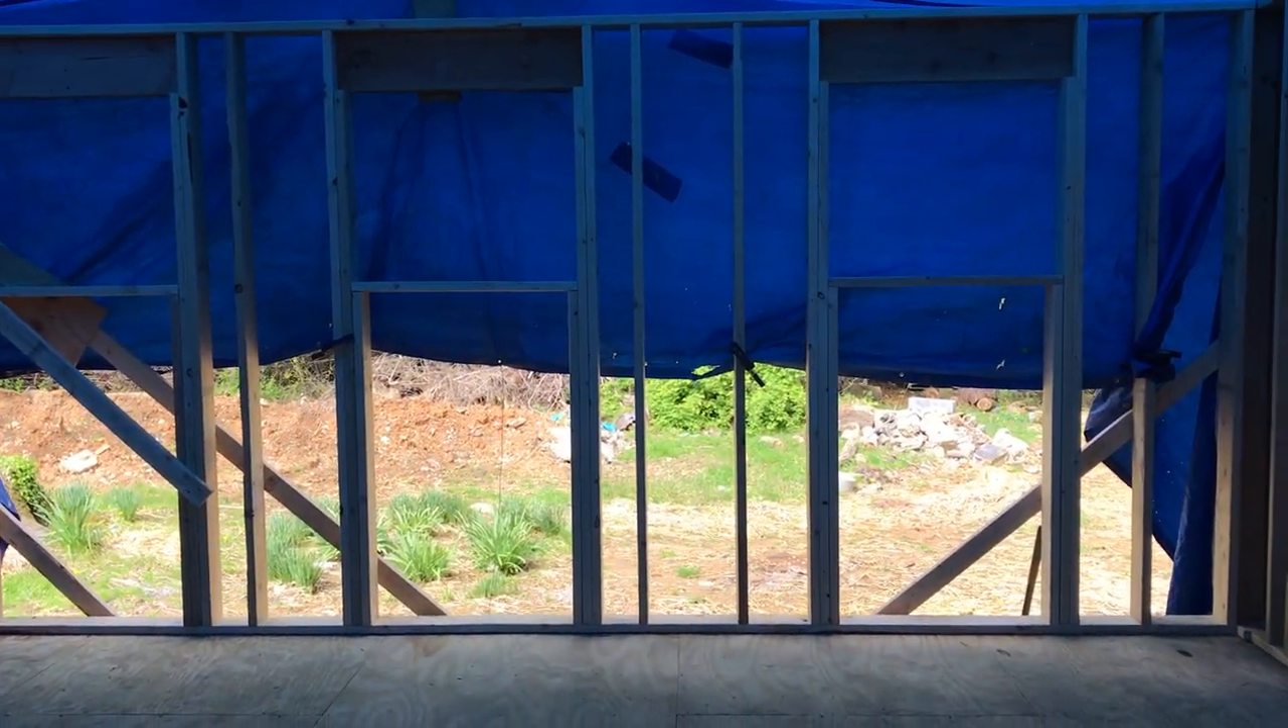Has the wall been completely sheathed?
No.